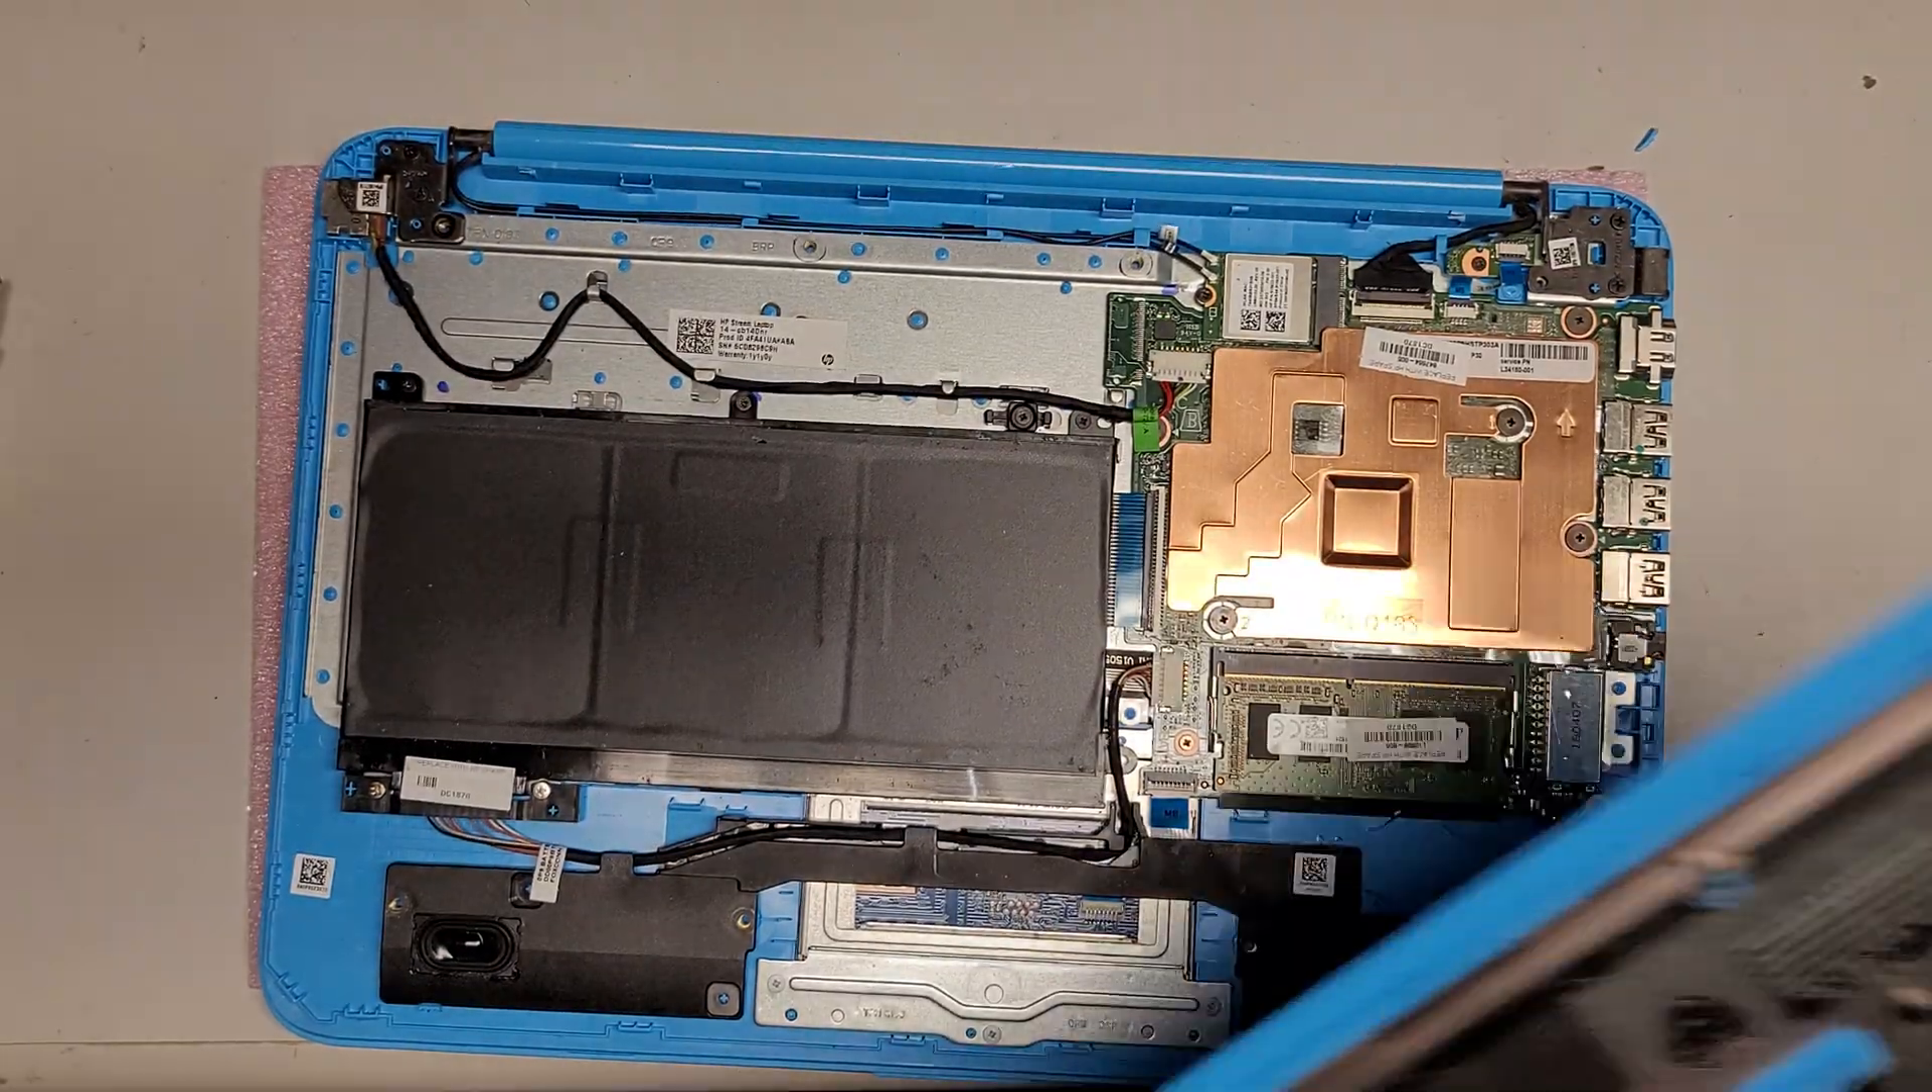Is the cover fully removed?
Yes.